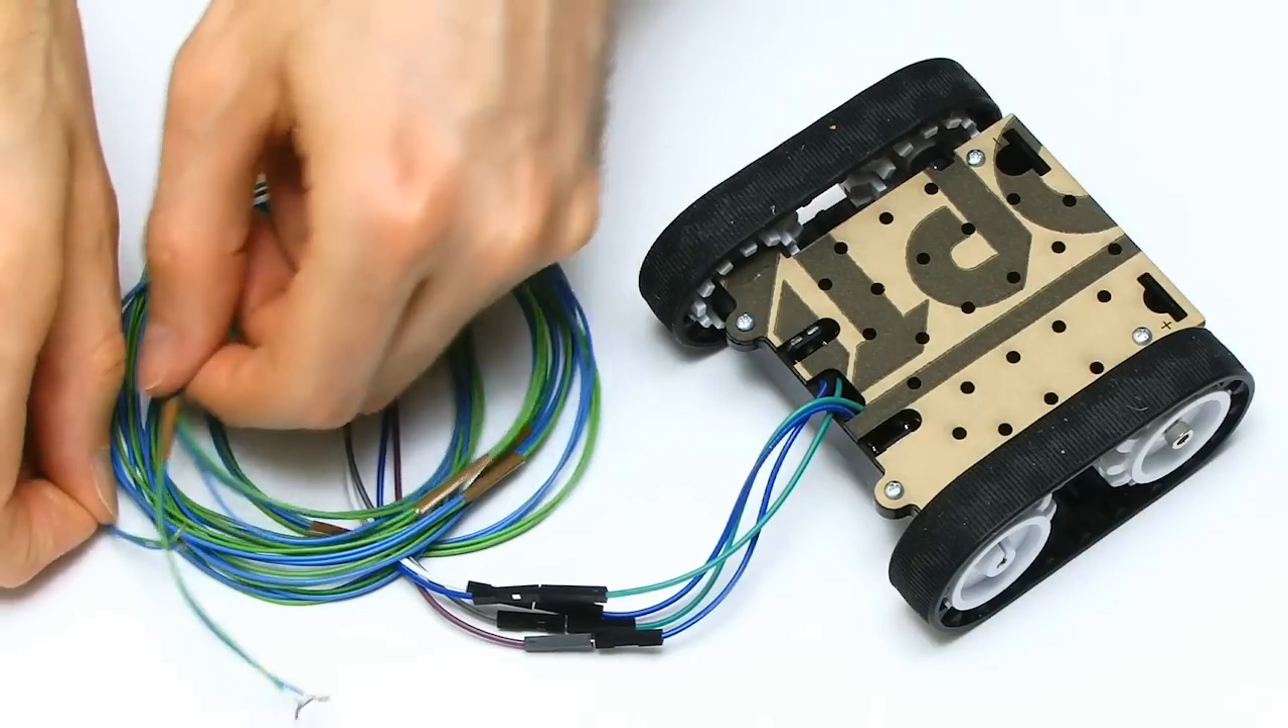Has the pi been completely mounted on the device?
No.